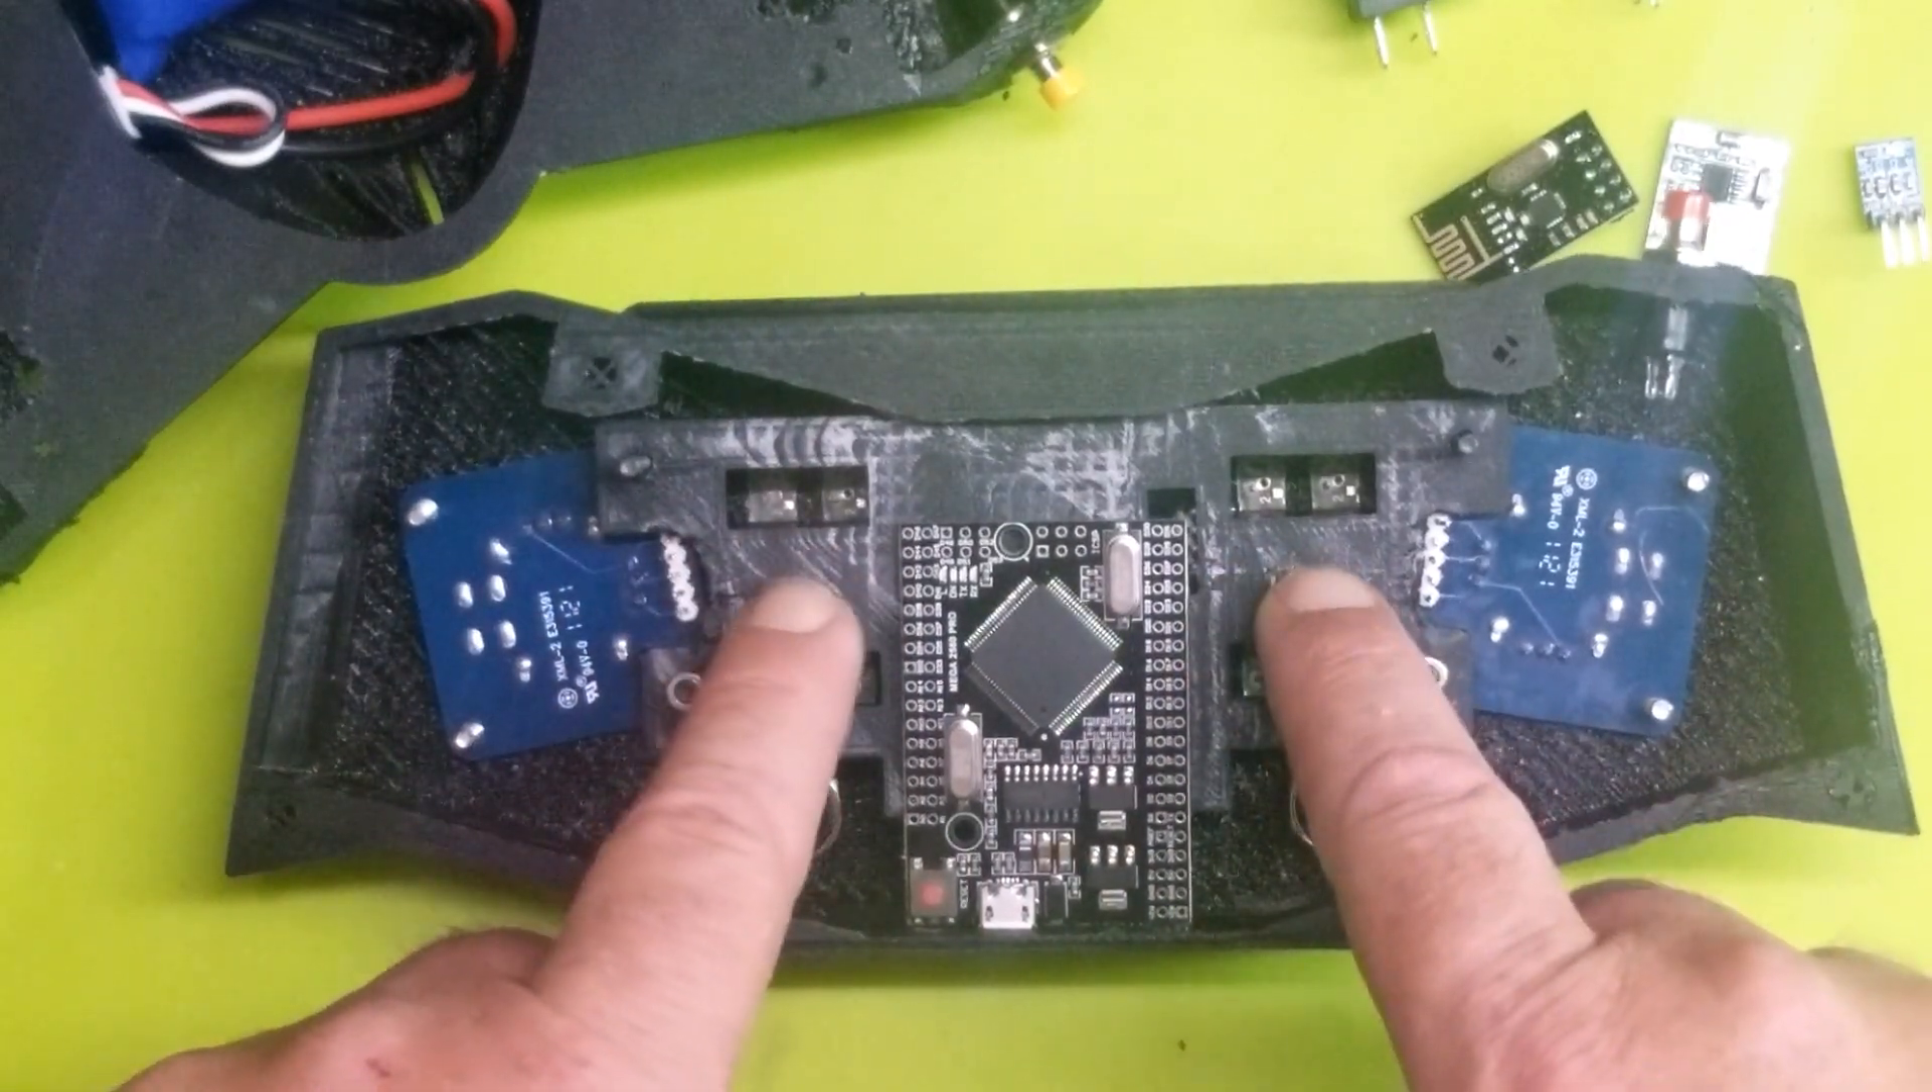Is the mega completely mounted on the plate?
Yes.